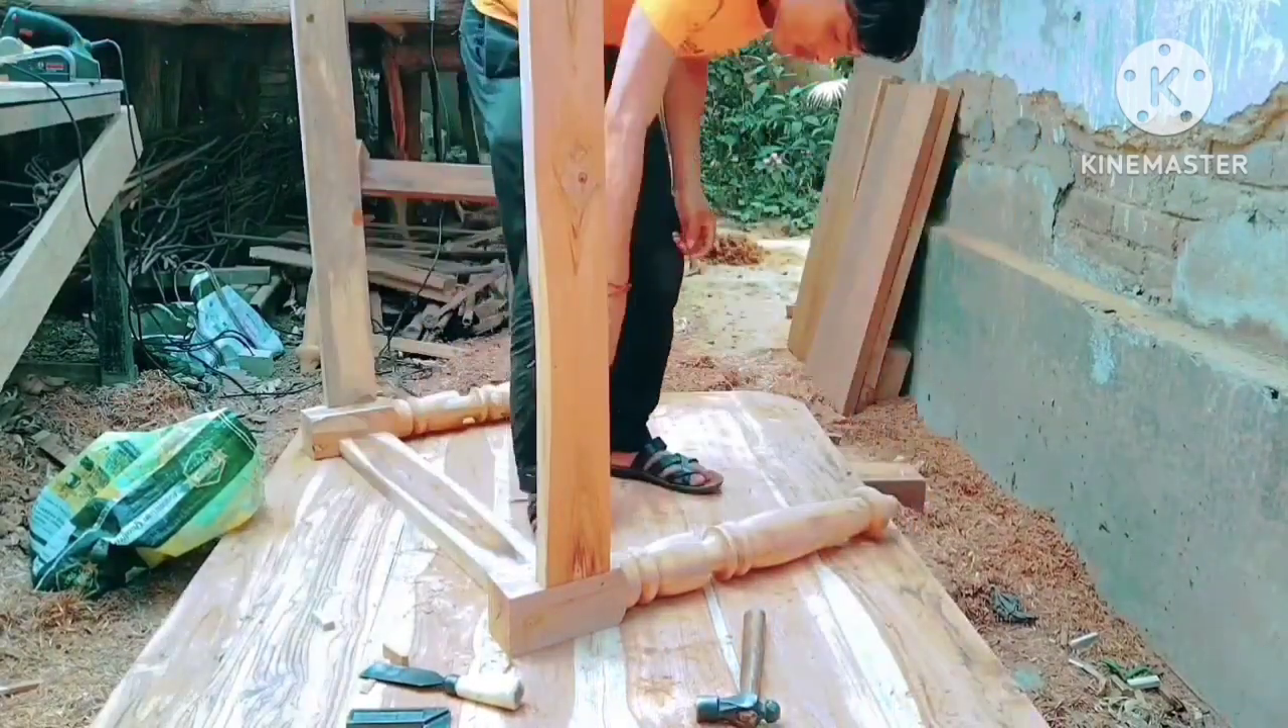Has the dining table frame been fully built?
No.